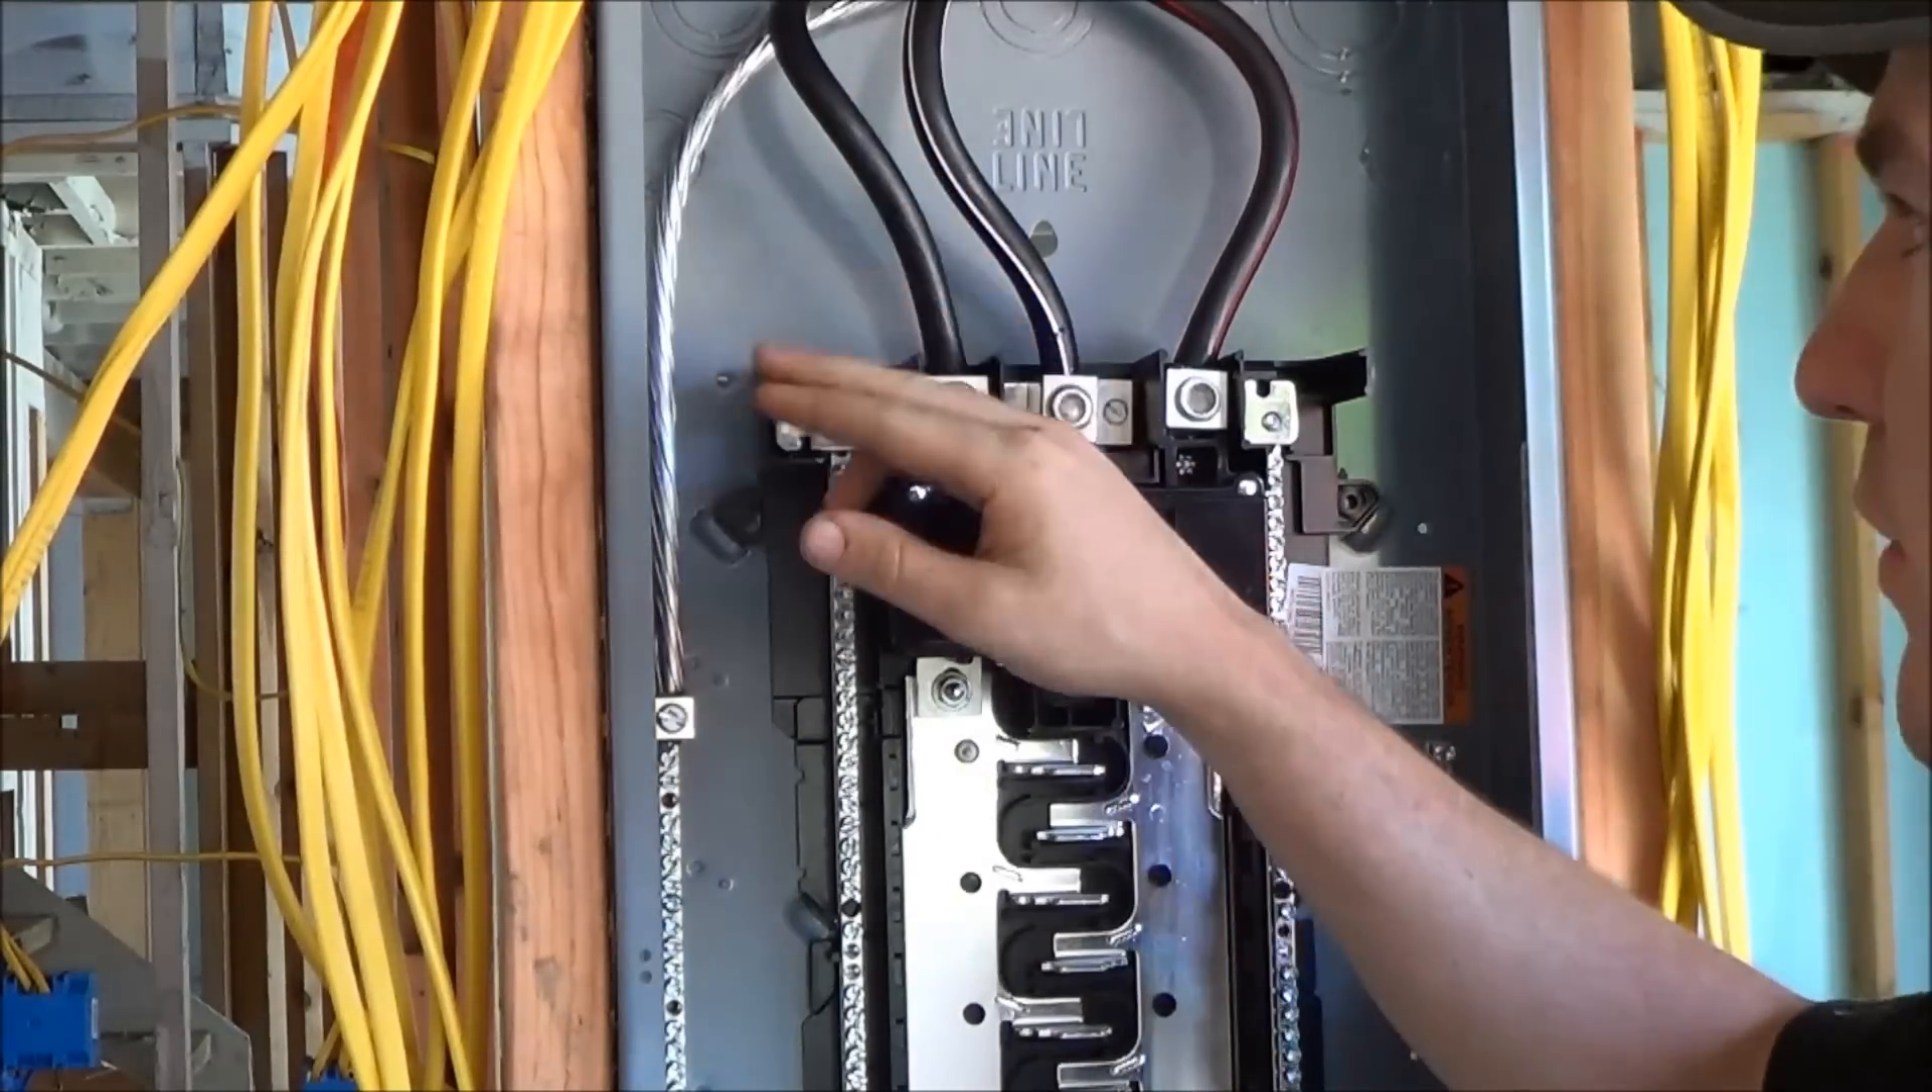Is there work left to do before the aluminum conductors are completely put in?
No.